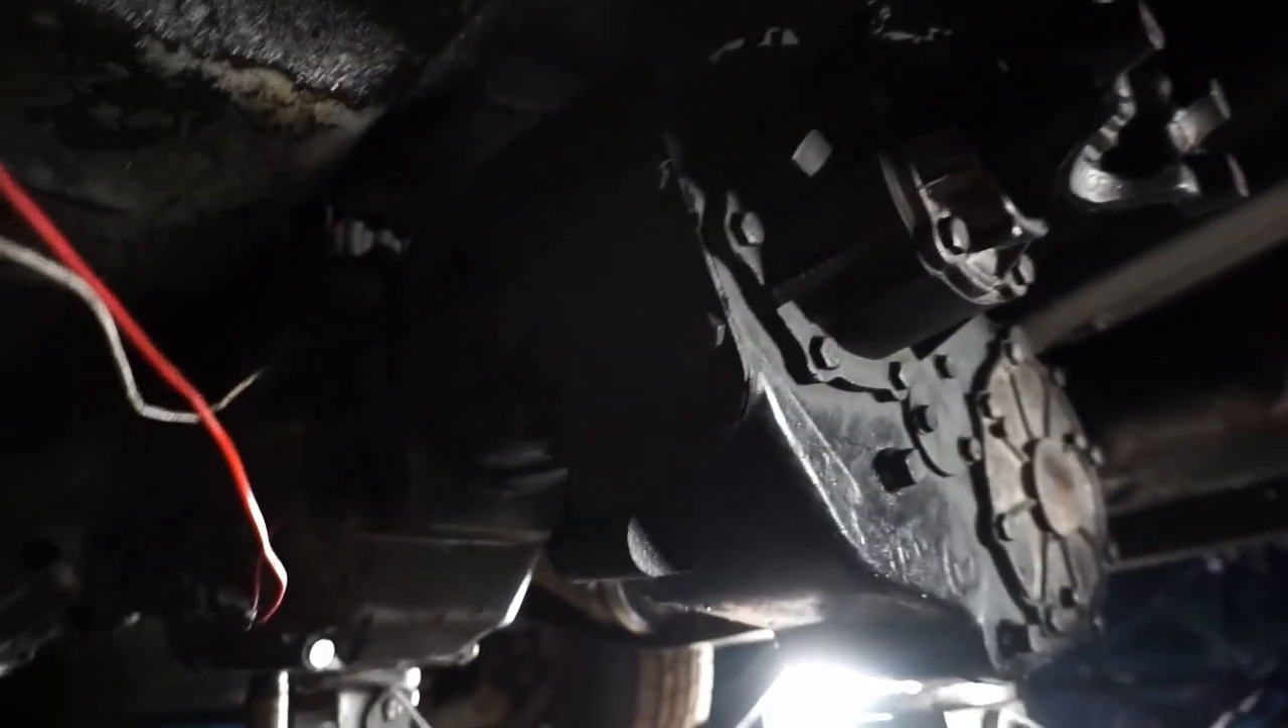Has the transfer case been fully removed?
No.